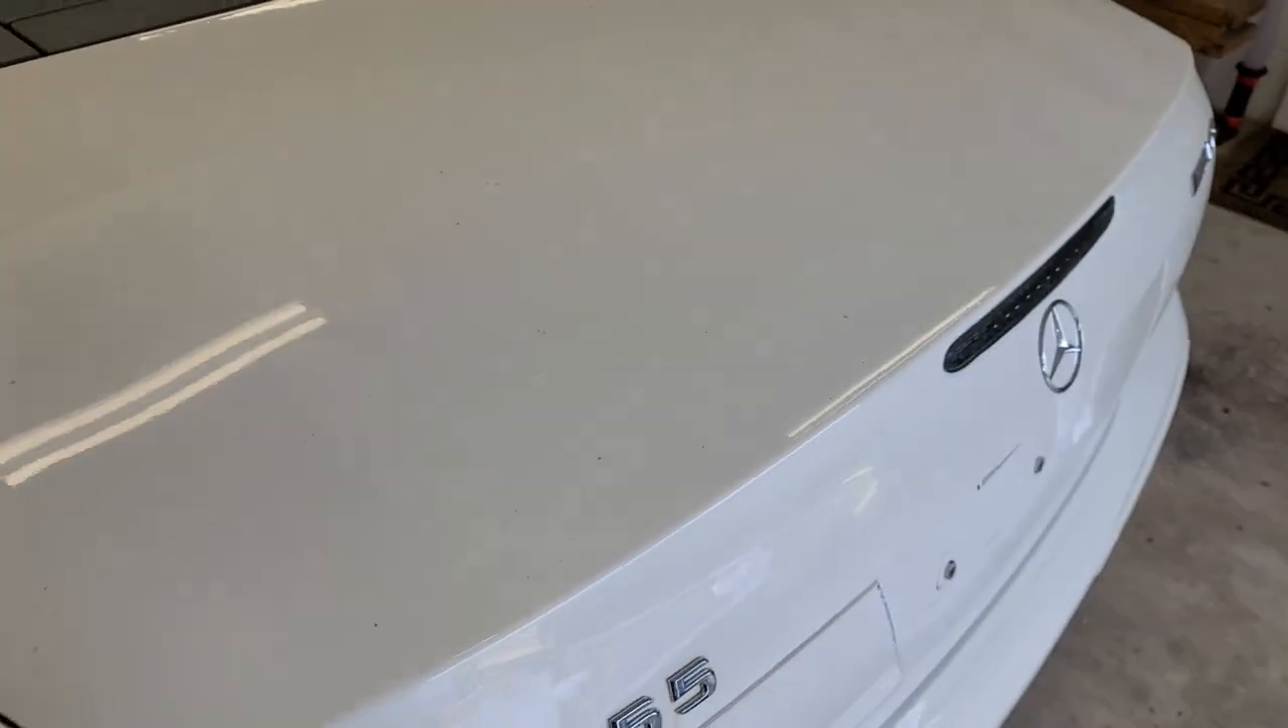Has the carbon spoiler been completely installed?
No.